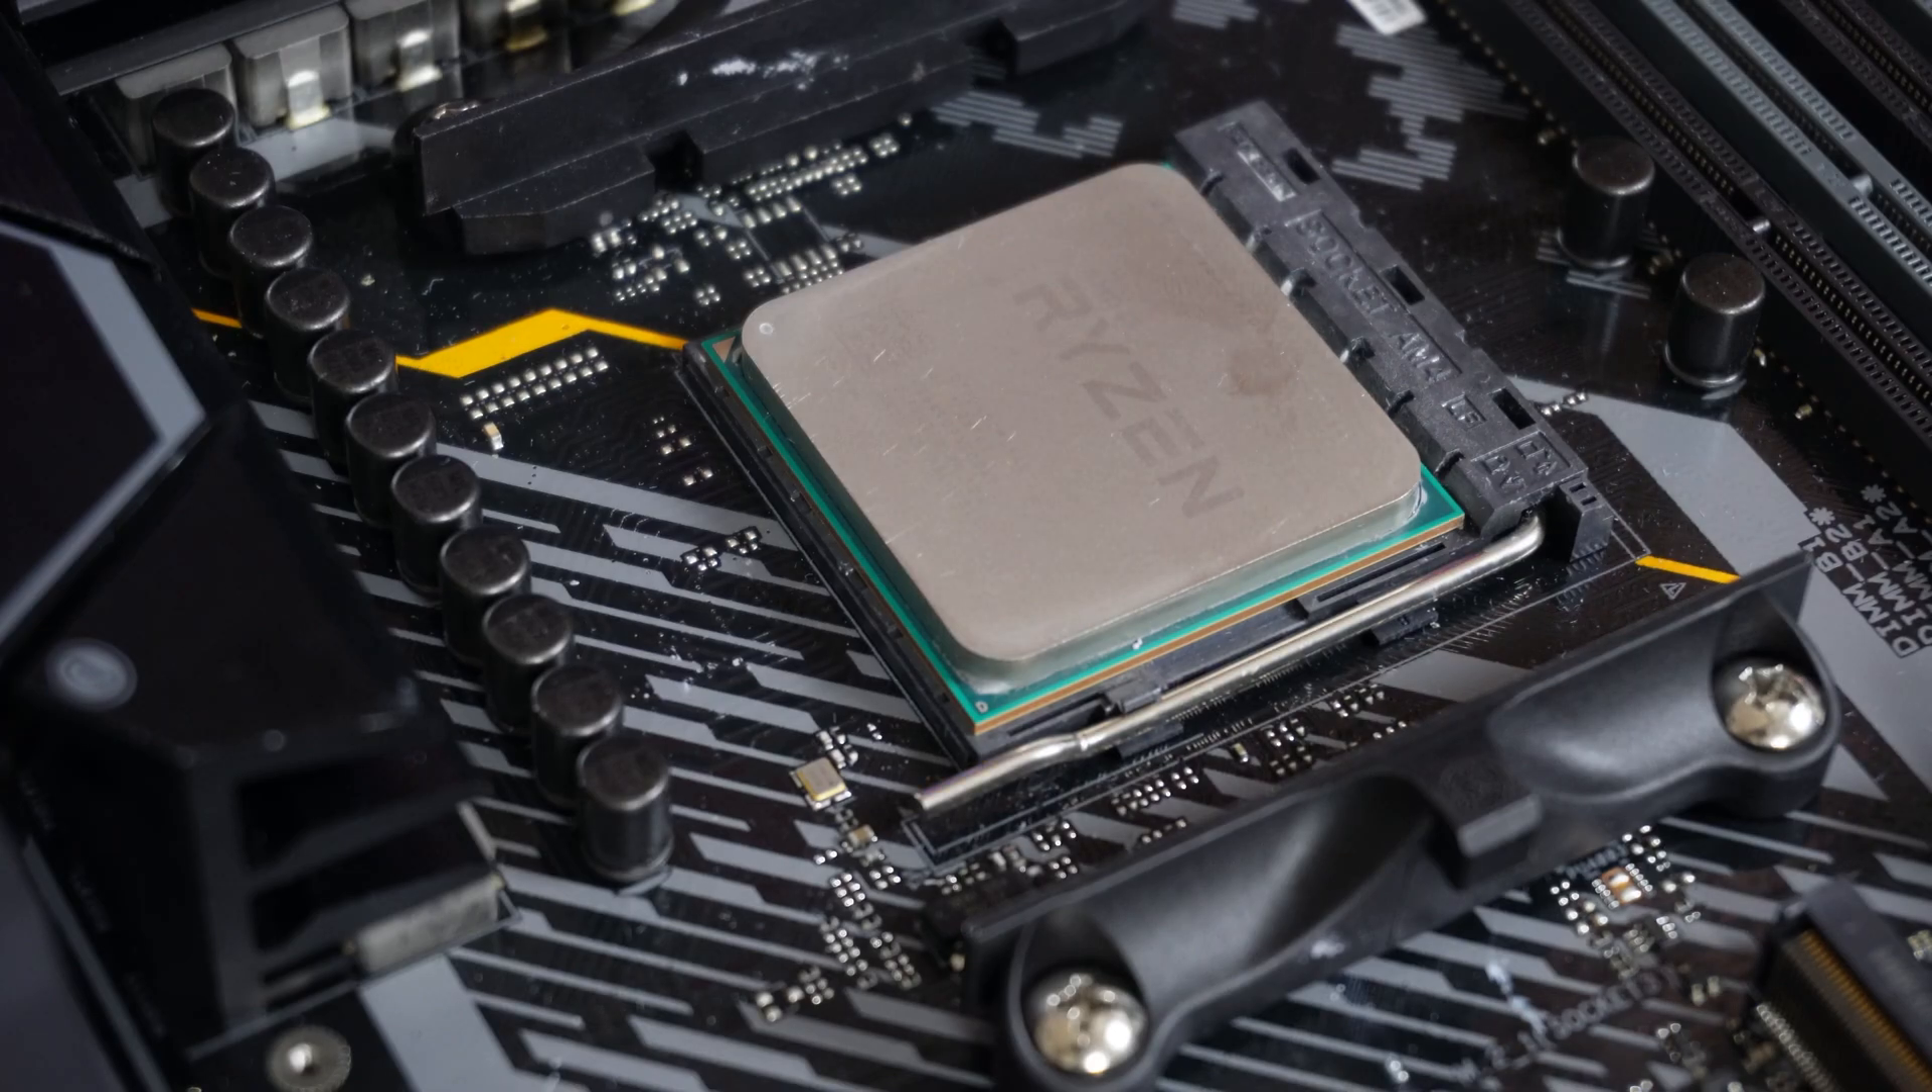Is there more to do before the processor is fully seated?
No.